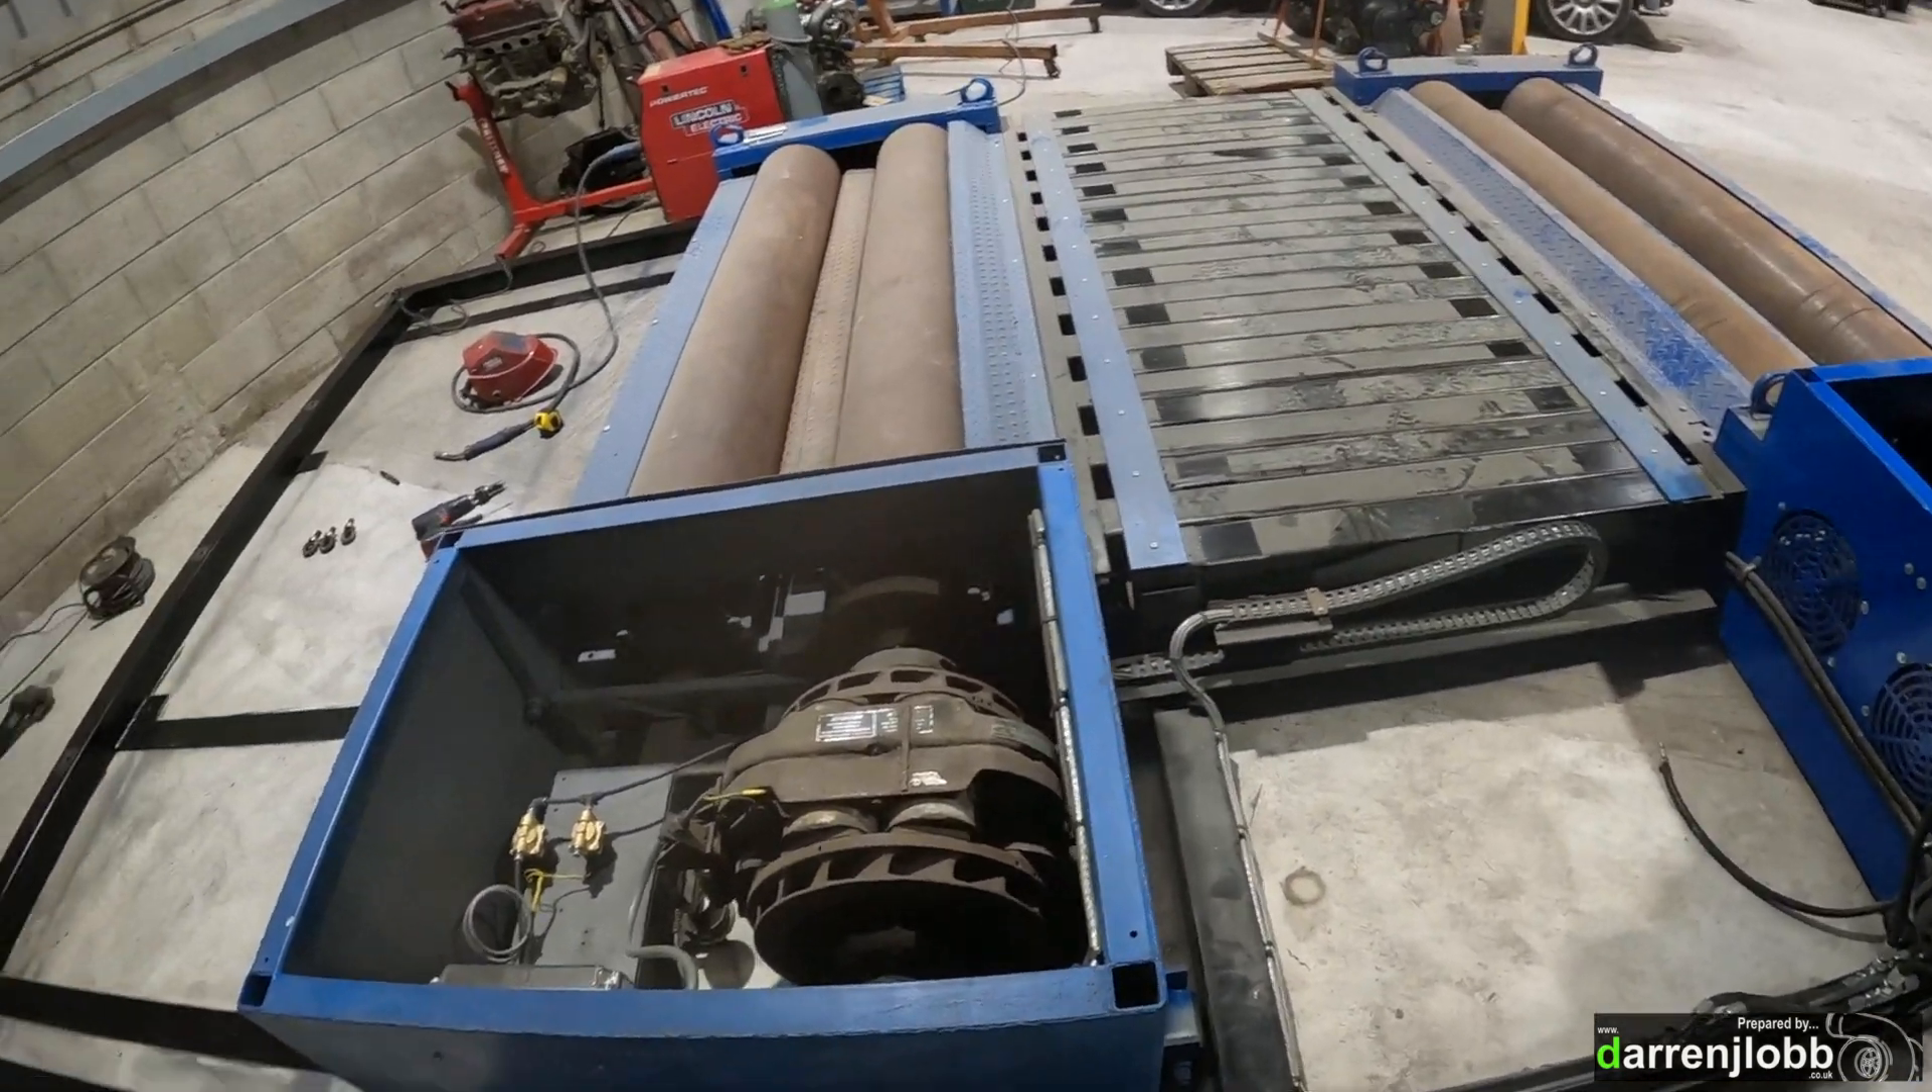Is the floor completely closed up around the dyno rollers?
No.